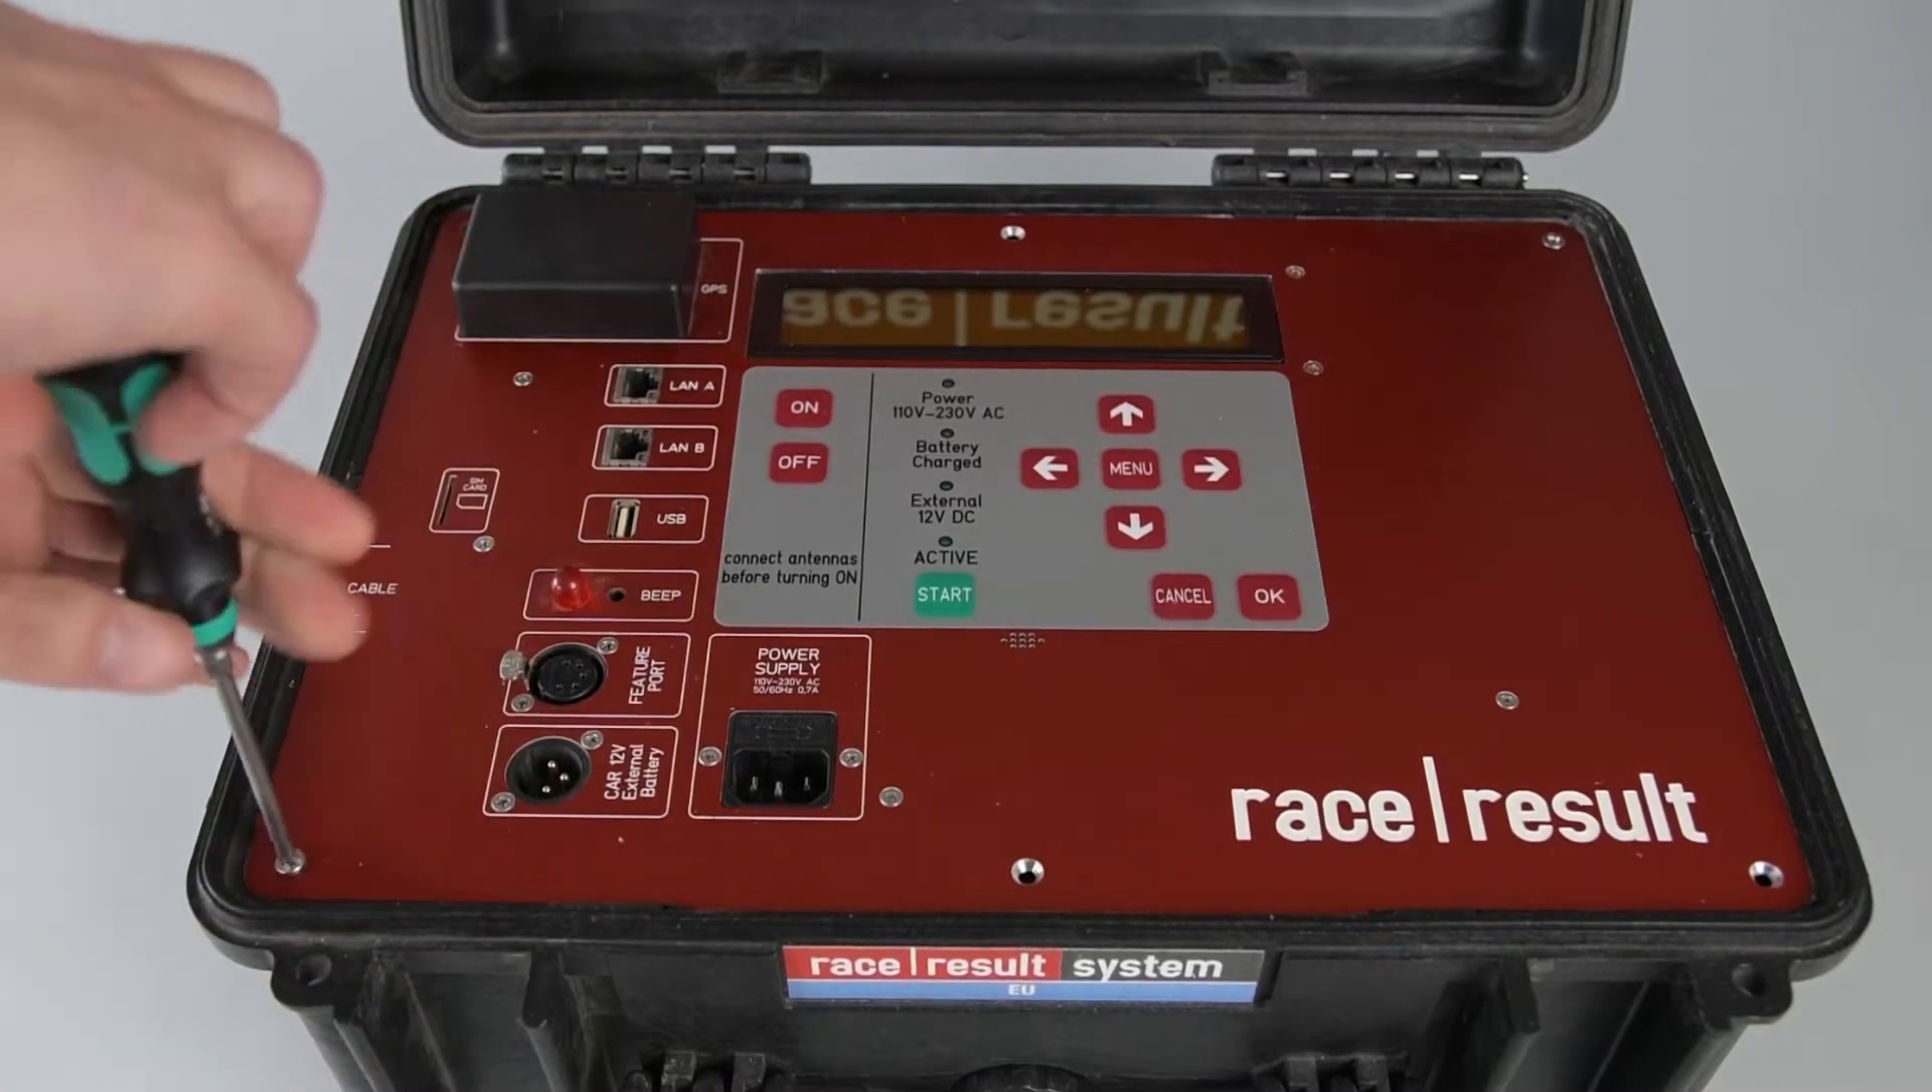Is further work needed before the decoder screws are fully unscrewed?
Yes.